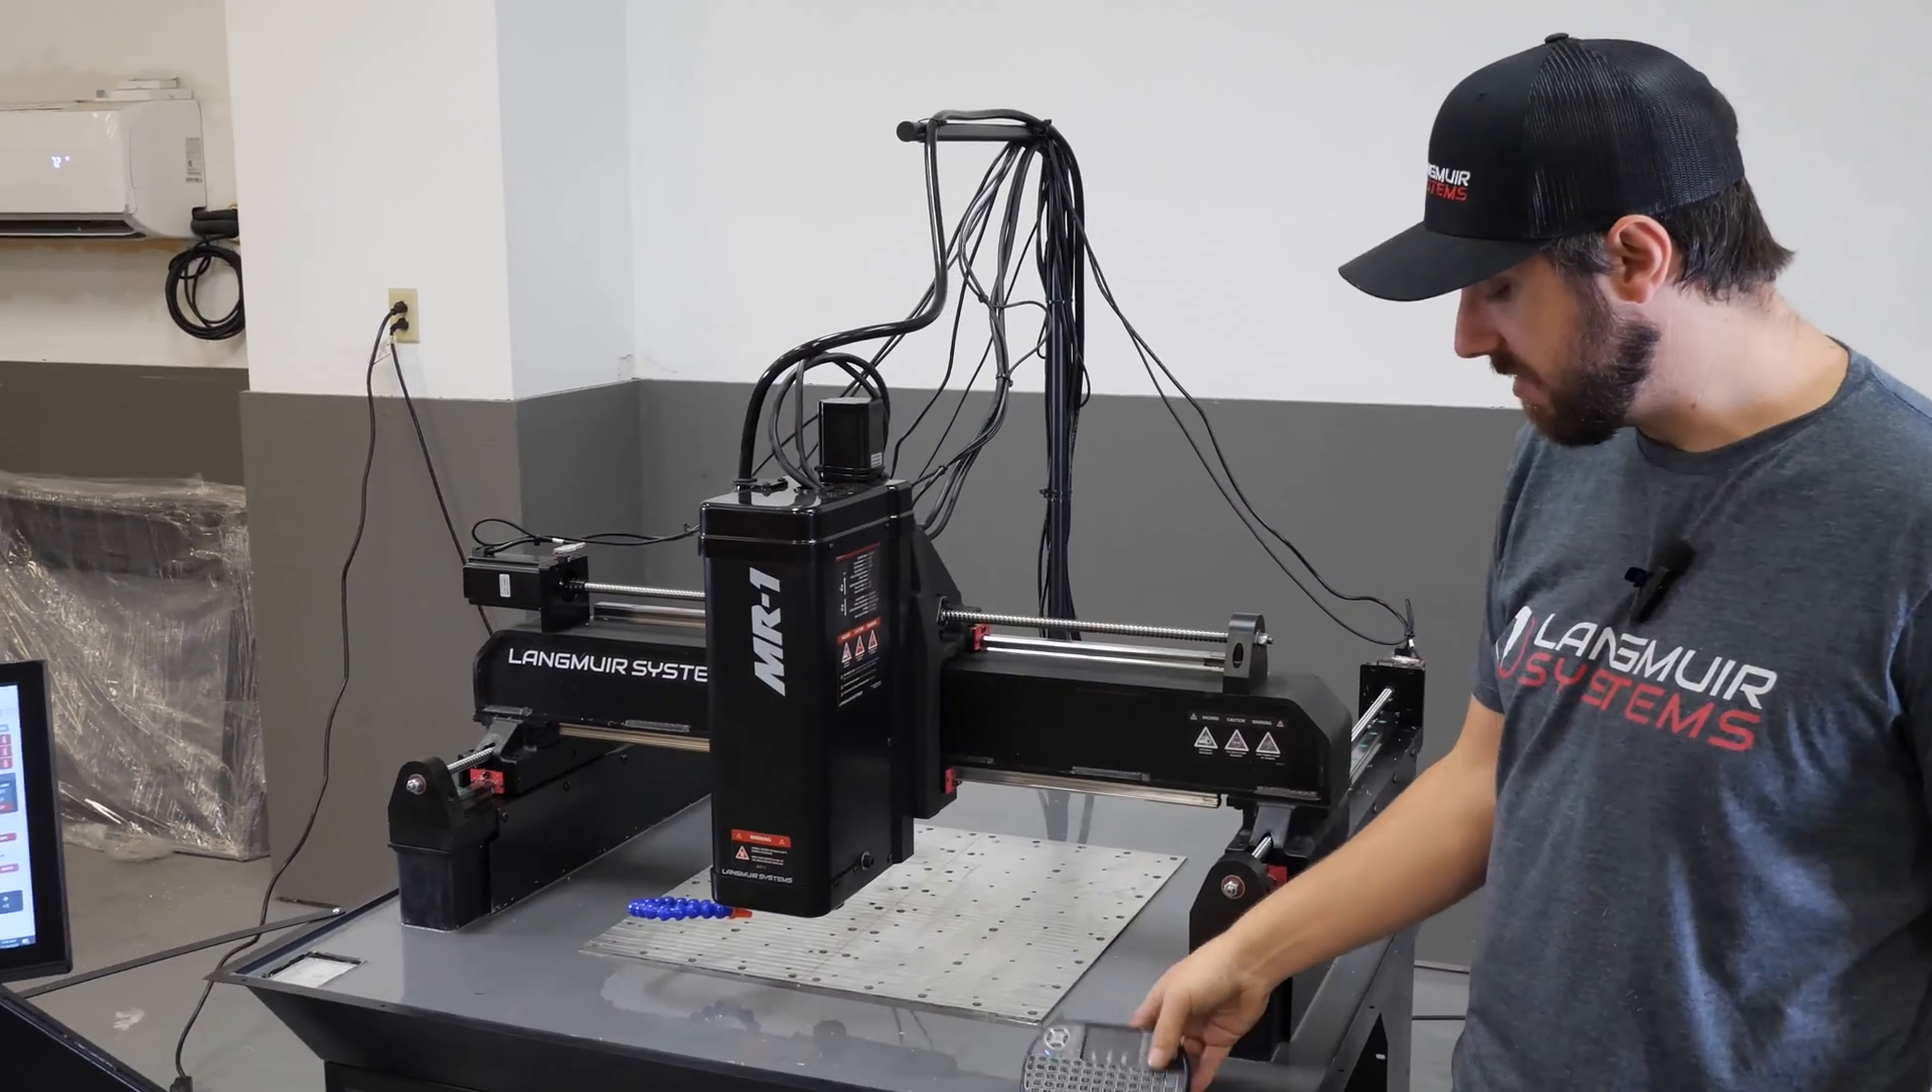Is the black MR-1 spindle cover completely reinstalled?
Yes.